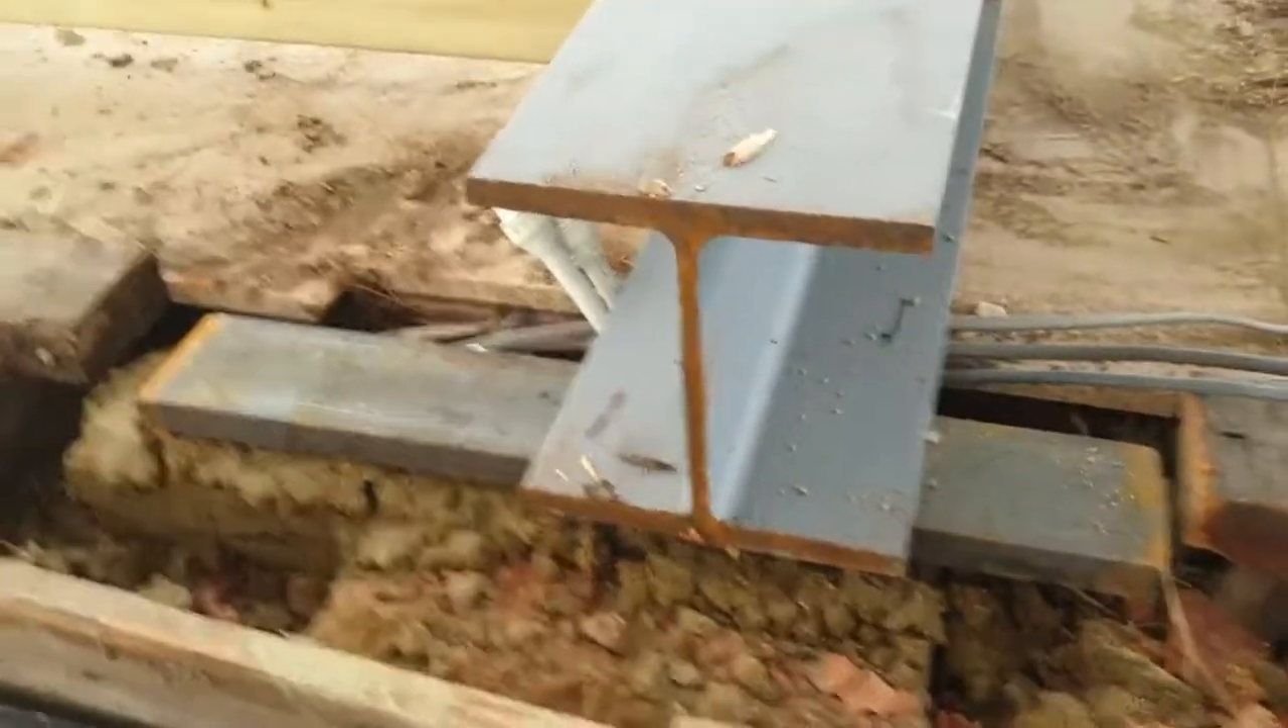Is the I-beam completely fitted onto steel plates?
Yes.